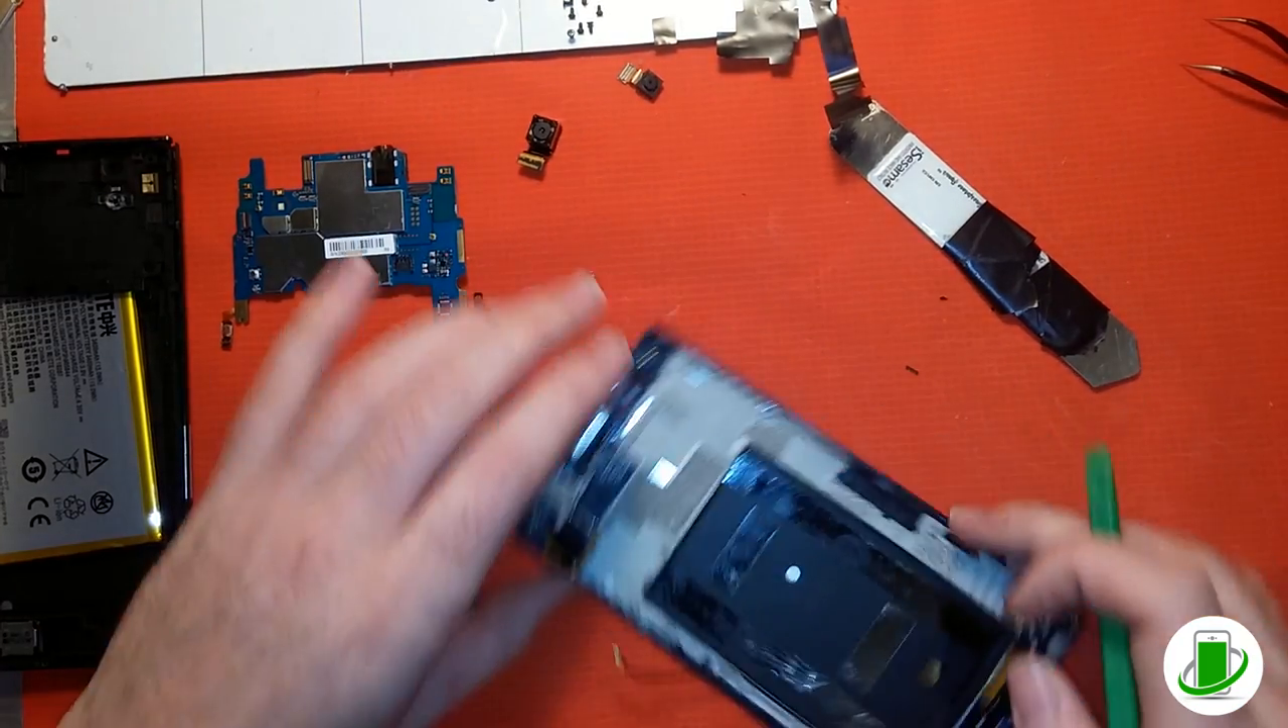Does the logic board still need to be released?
No.